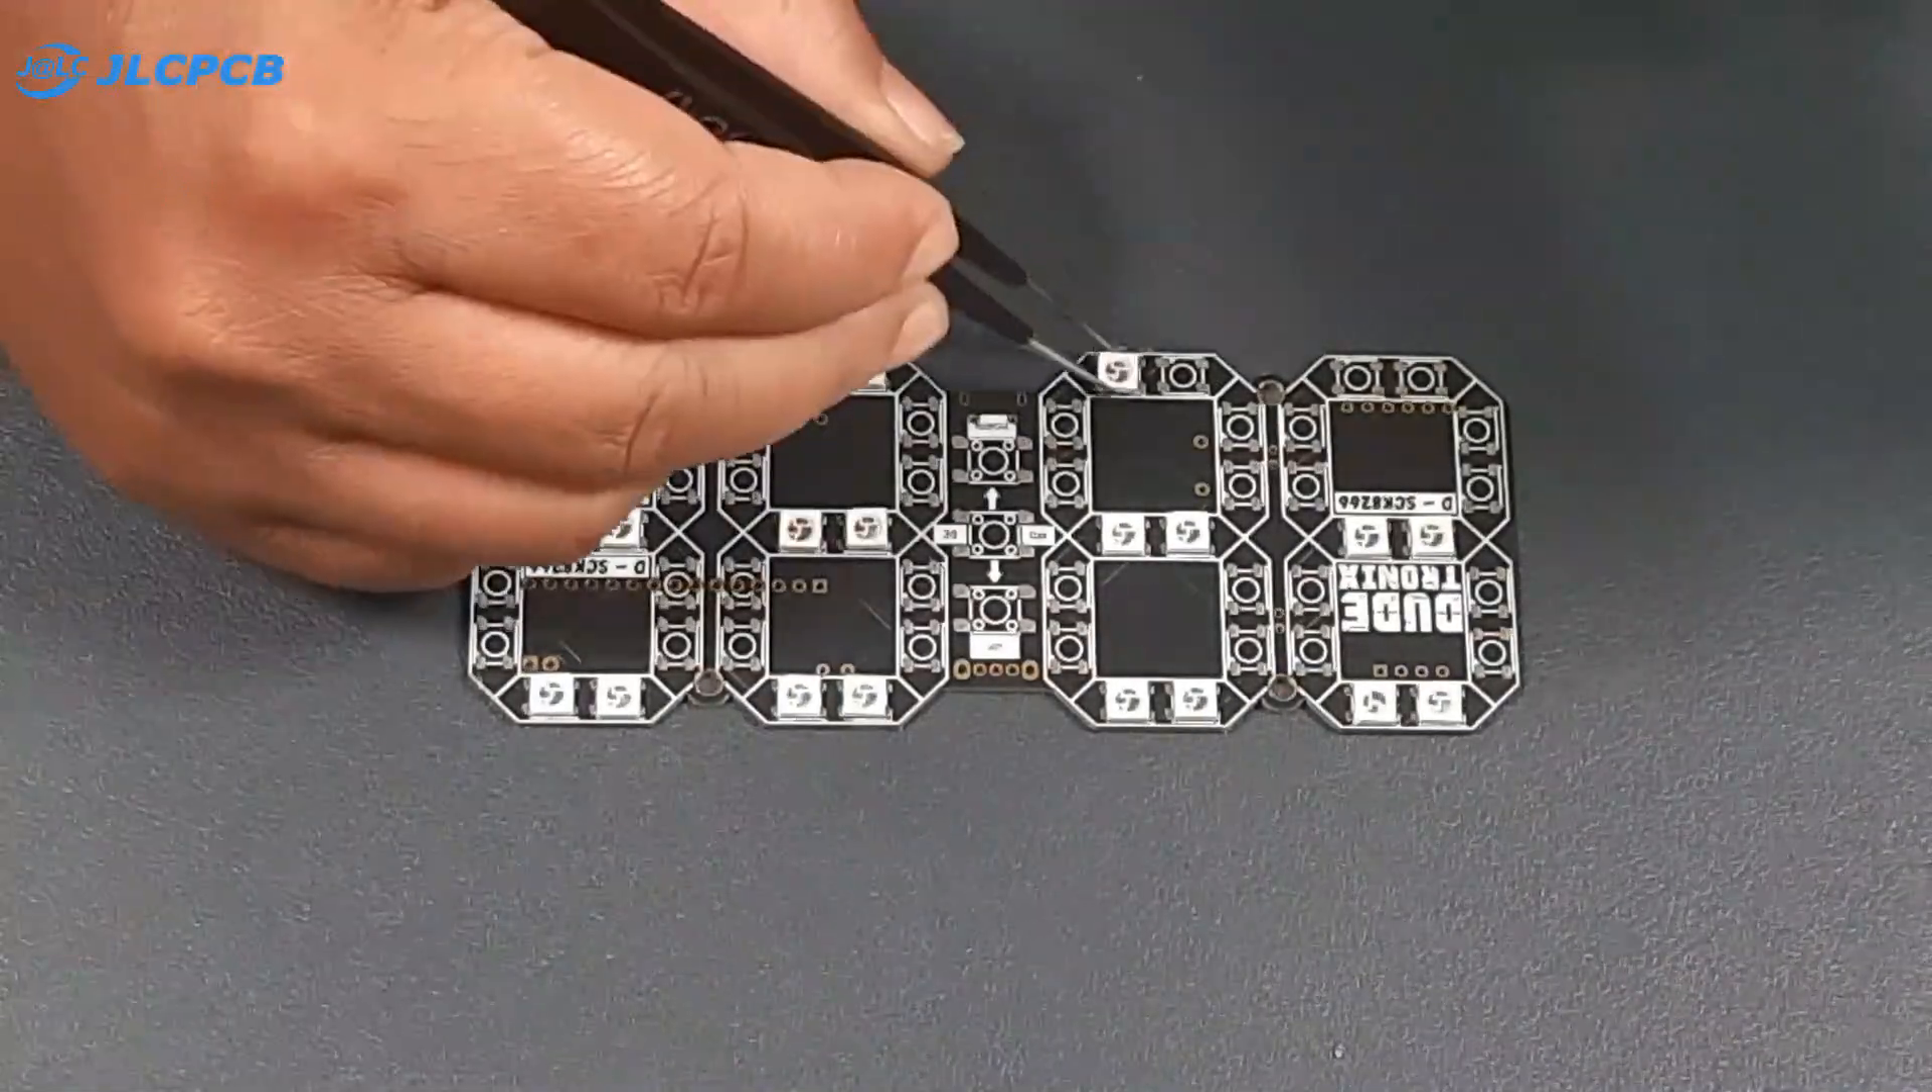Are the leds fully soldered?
No.